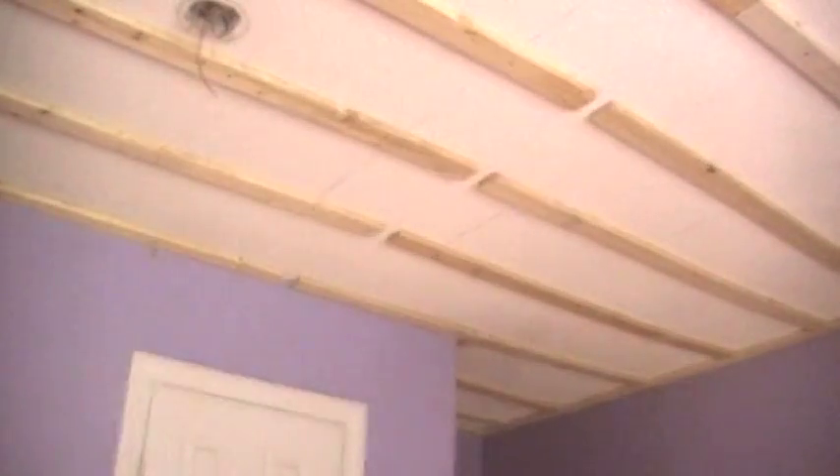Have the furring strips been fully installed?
Yes.